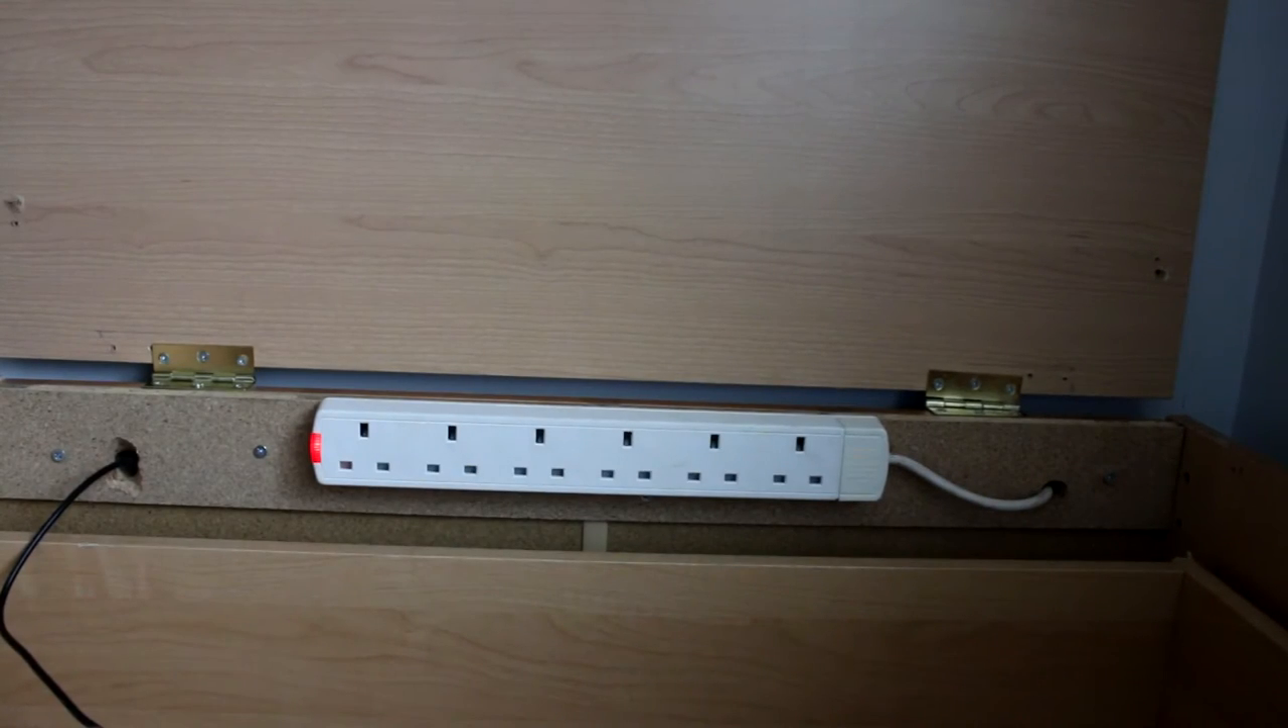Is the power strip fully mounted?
Yes.